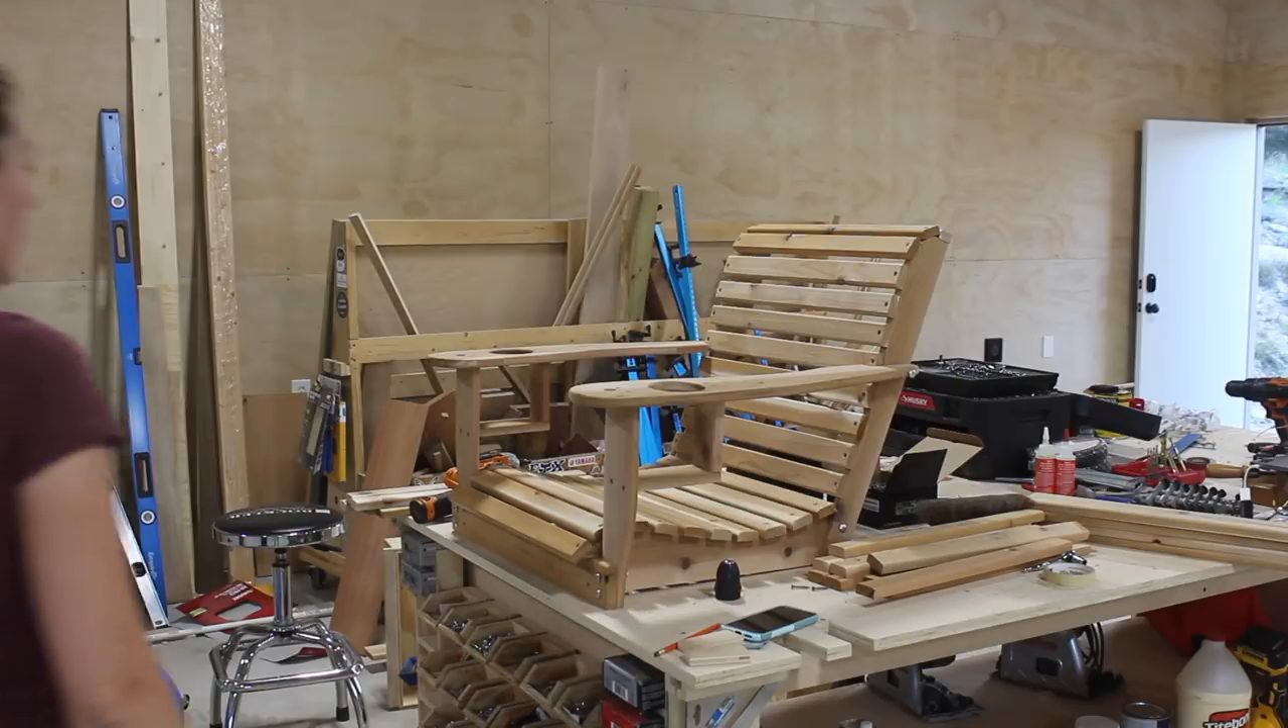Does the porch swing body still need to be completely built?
No.